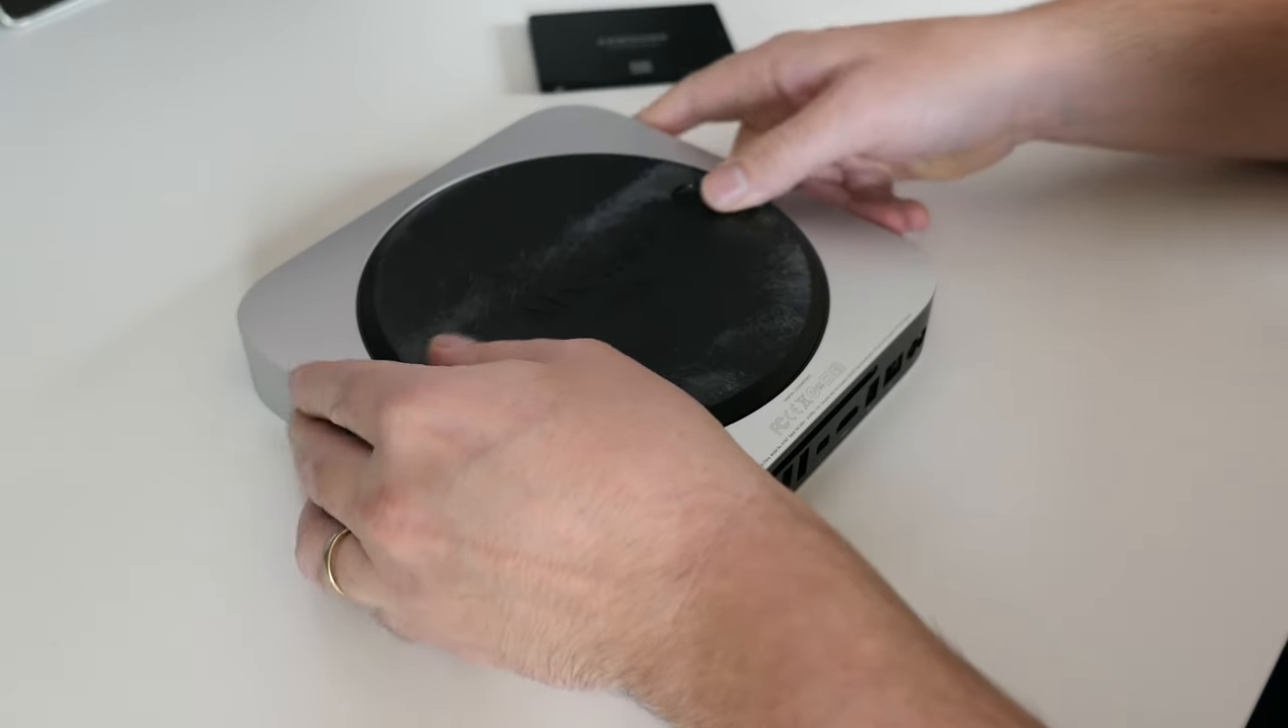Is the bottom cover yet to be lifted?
Yes.